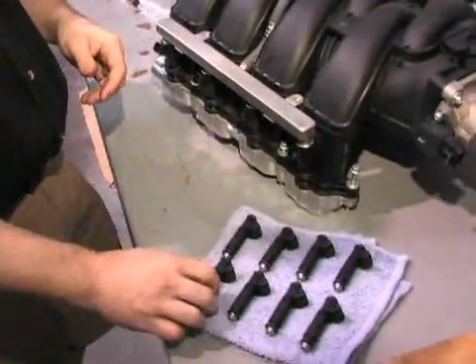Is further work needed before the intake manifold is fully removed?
No.